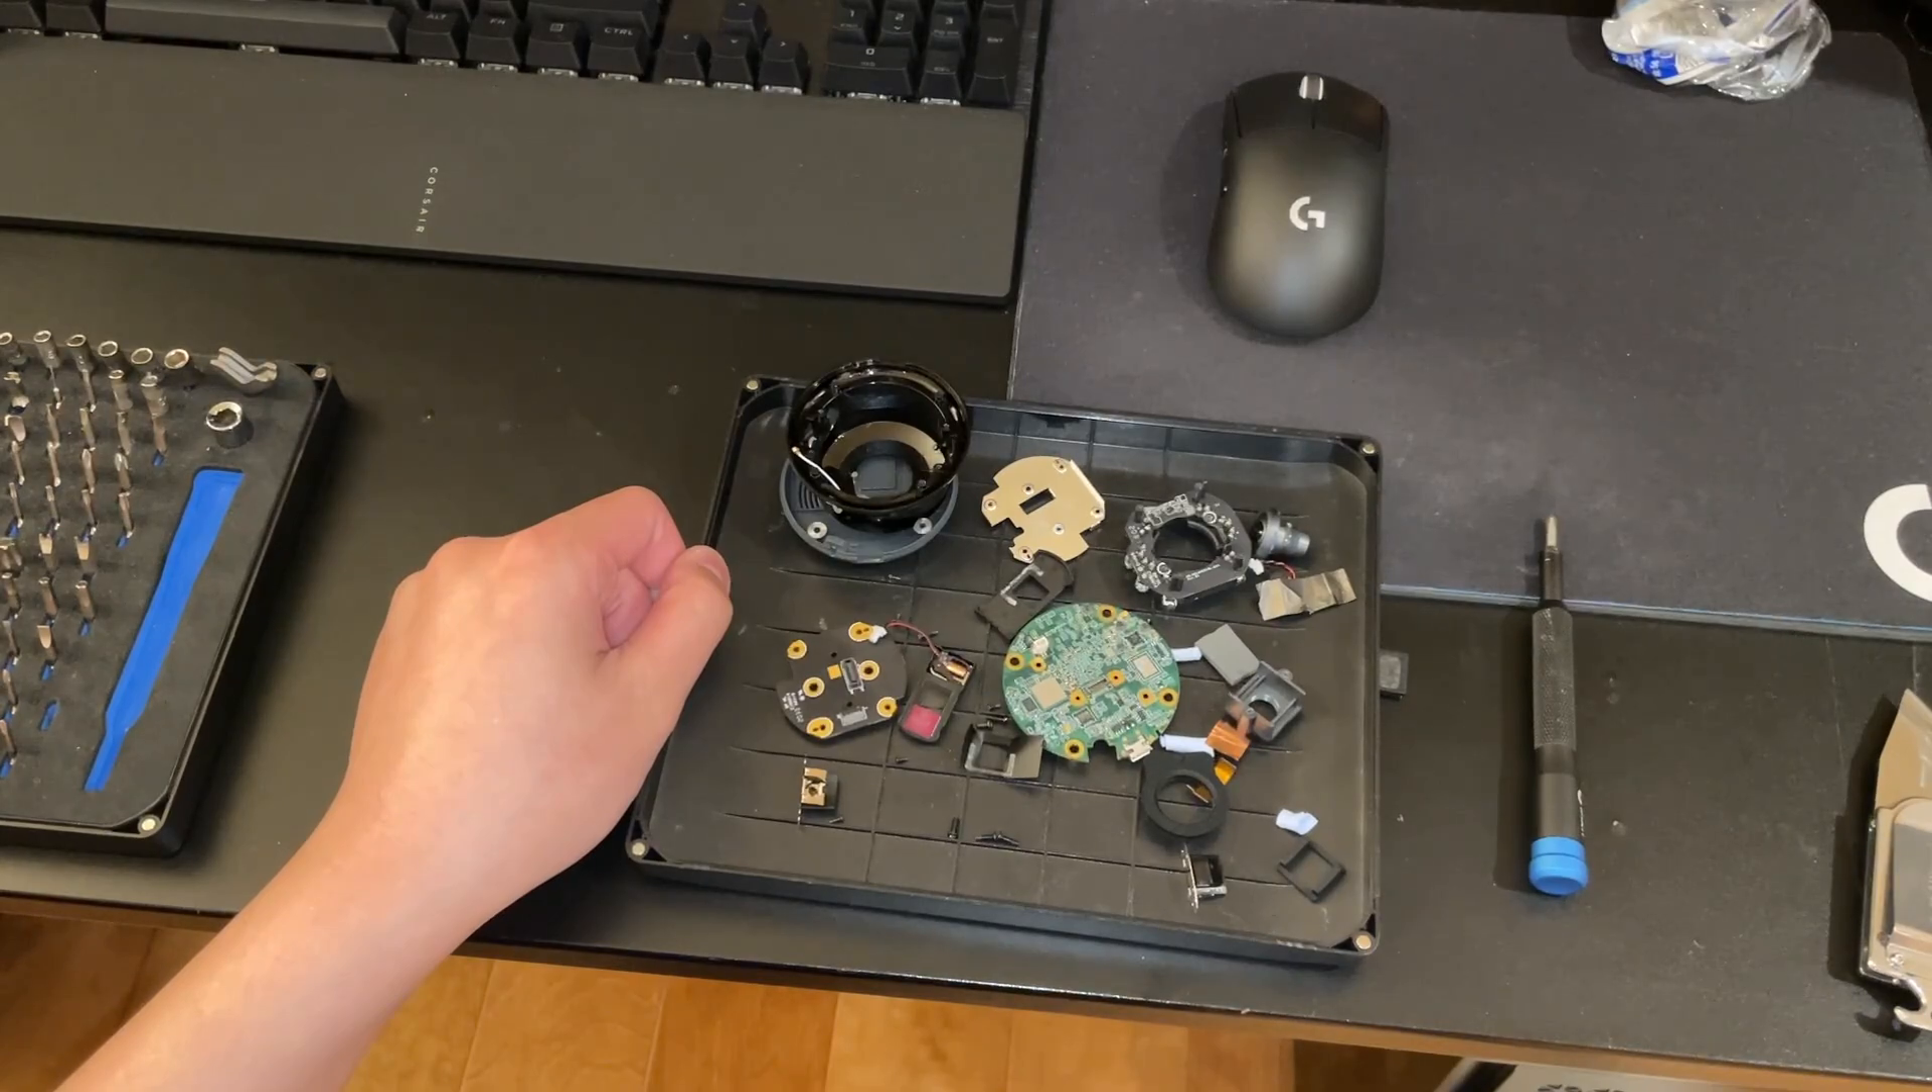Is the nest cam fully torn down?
Yes.